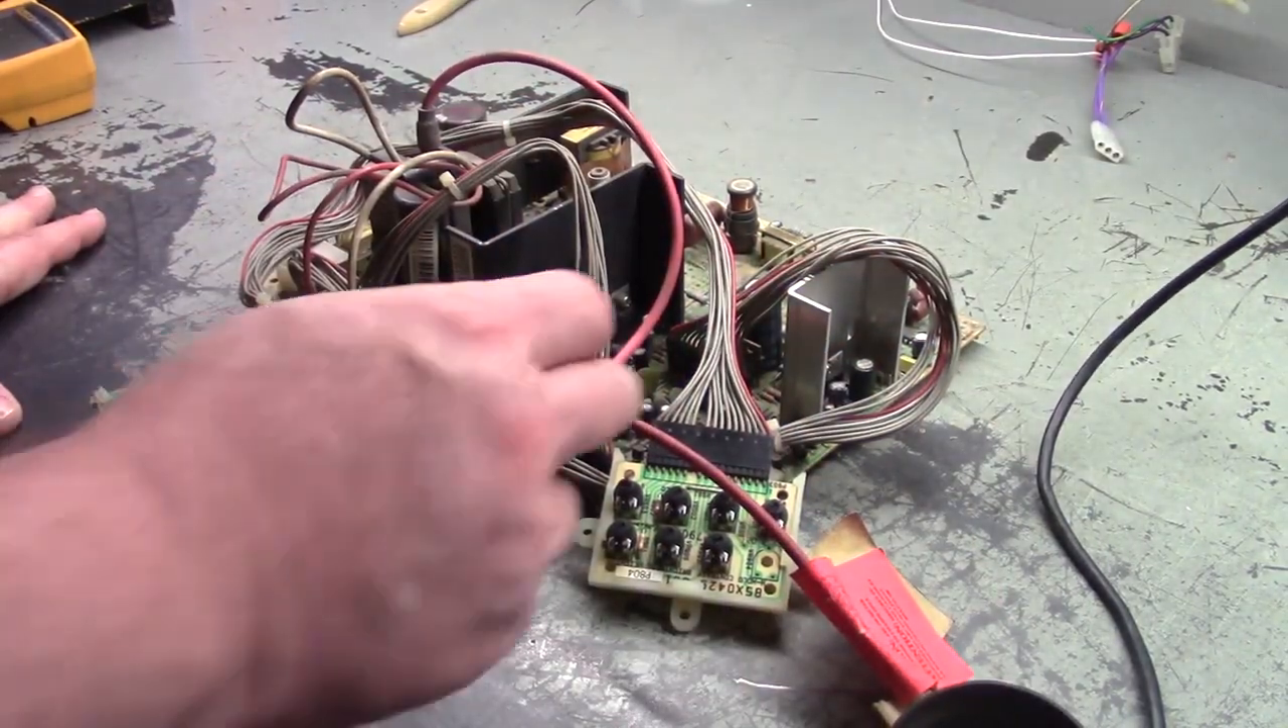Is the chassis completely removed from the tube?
Yes.